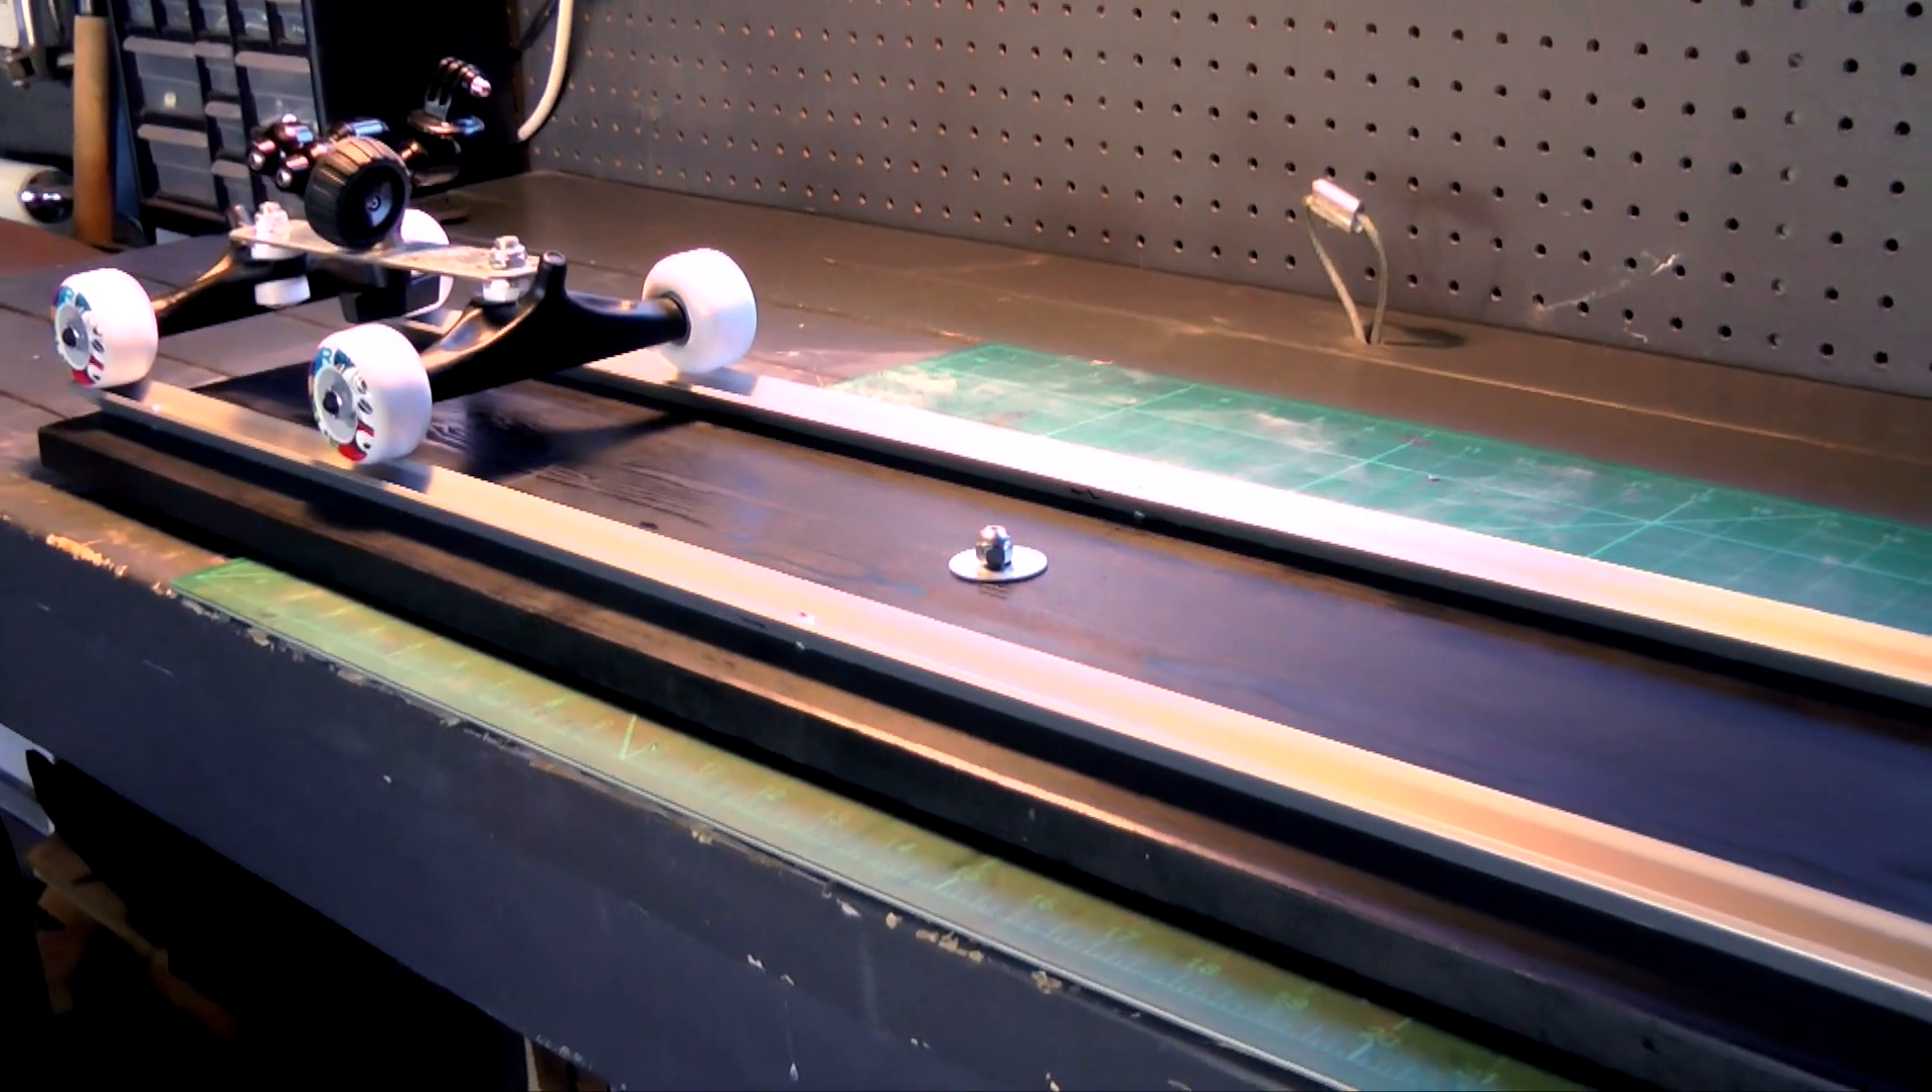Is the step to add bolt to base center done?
Yes.